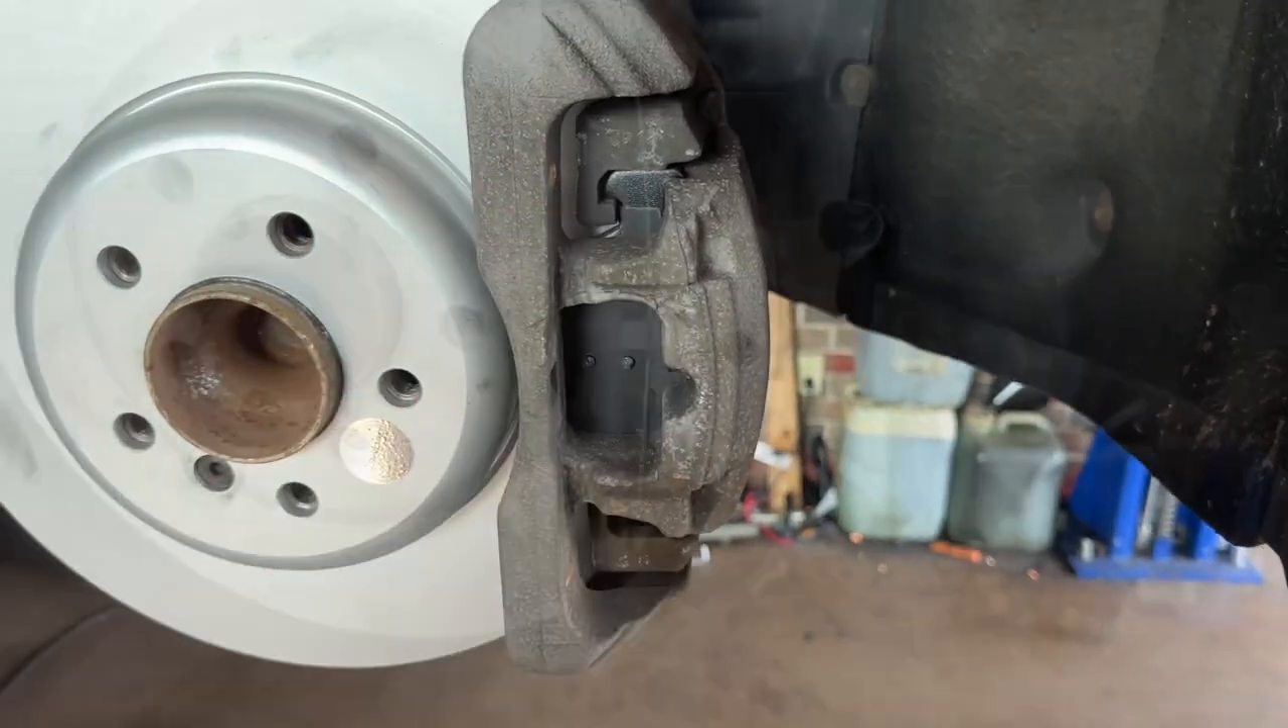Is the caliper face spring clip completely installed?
No.